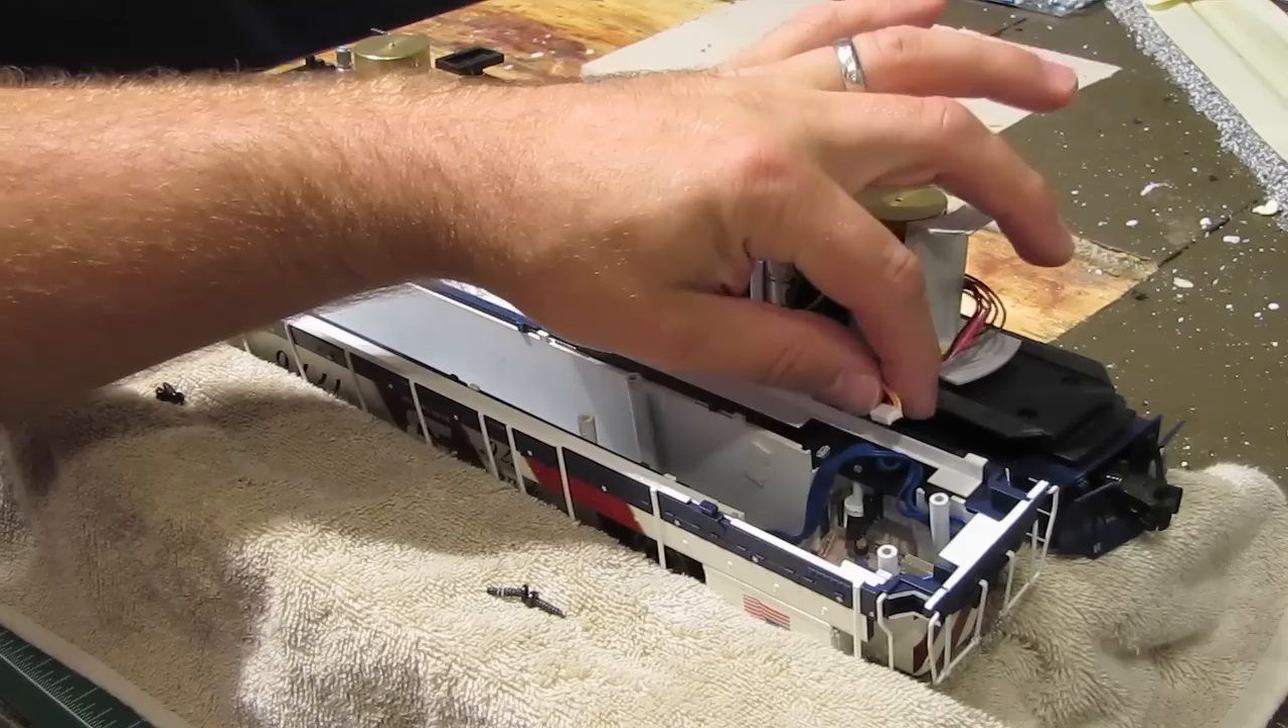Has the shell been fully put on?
No.